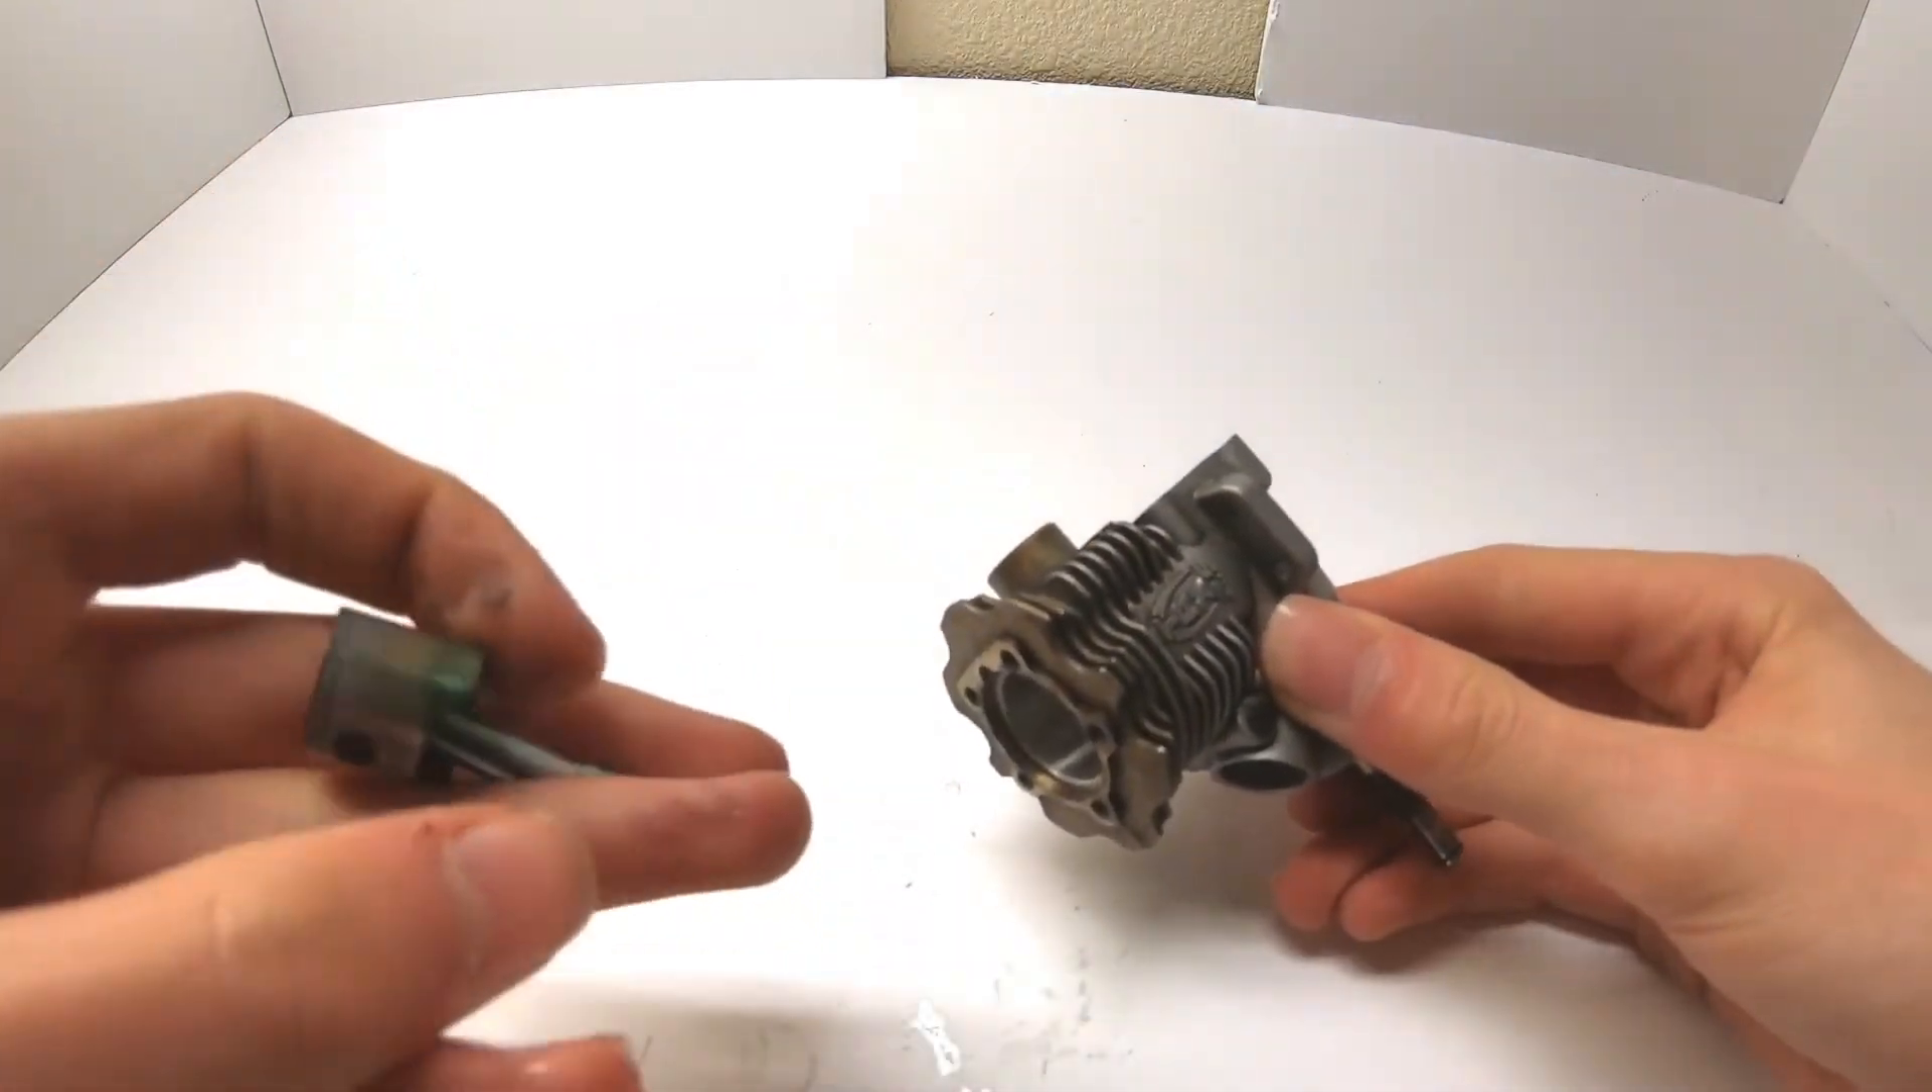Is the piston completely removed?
Yes.